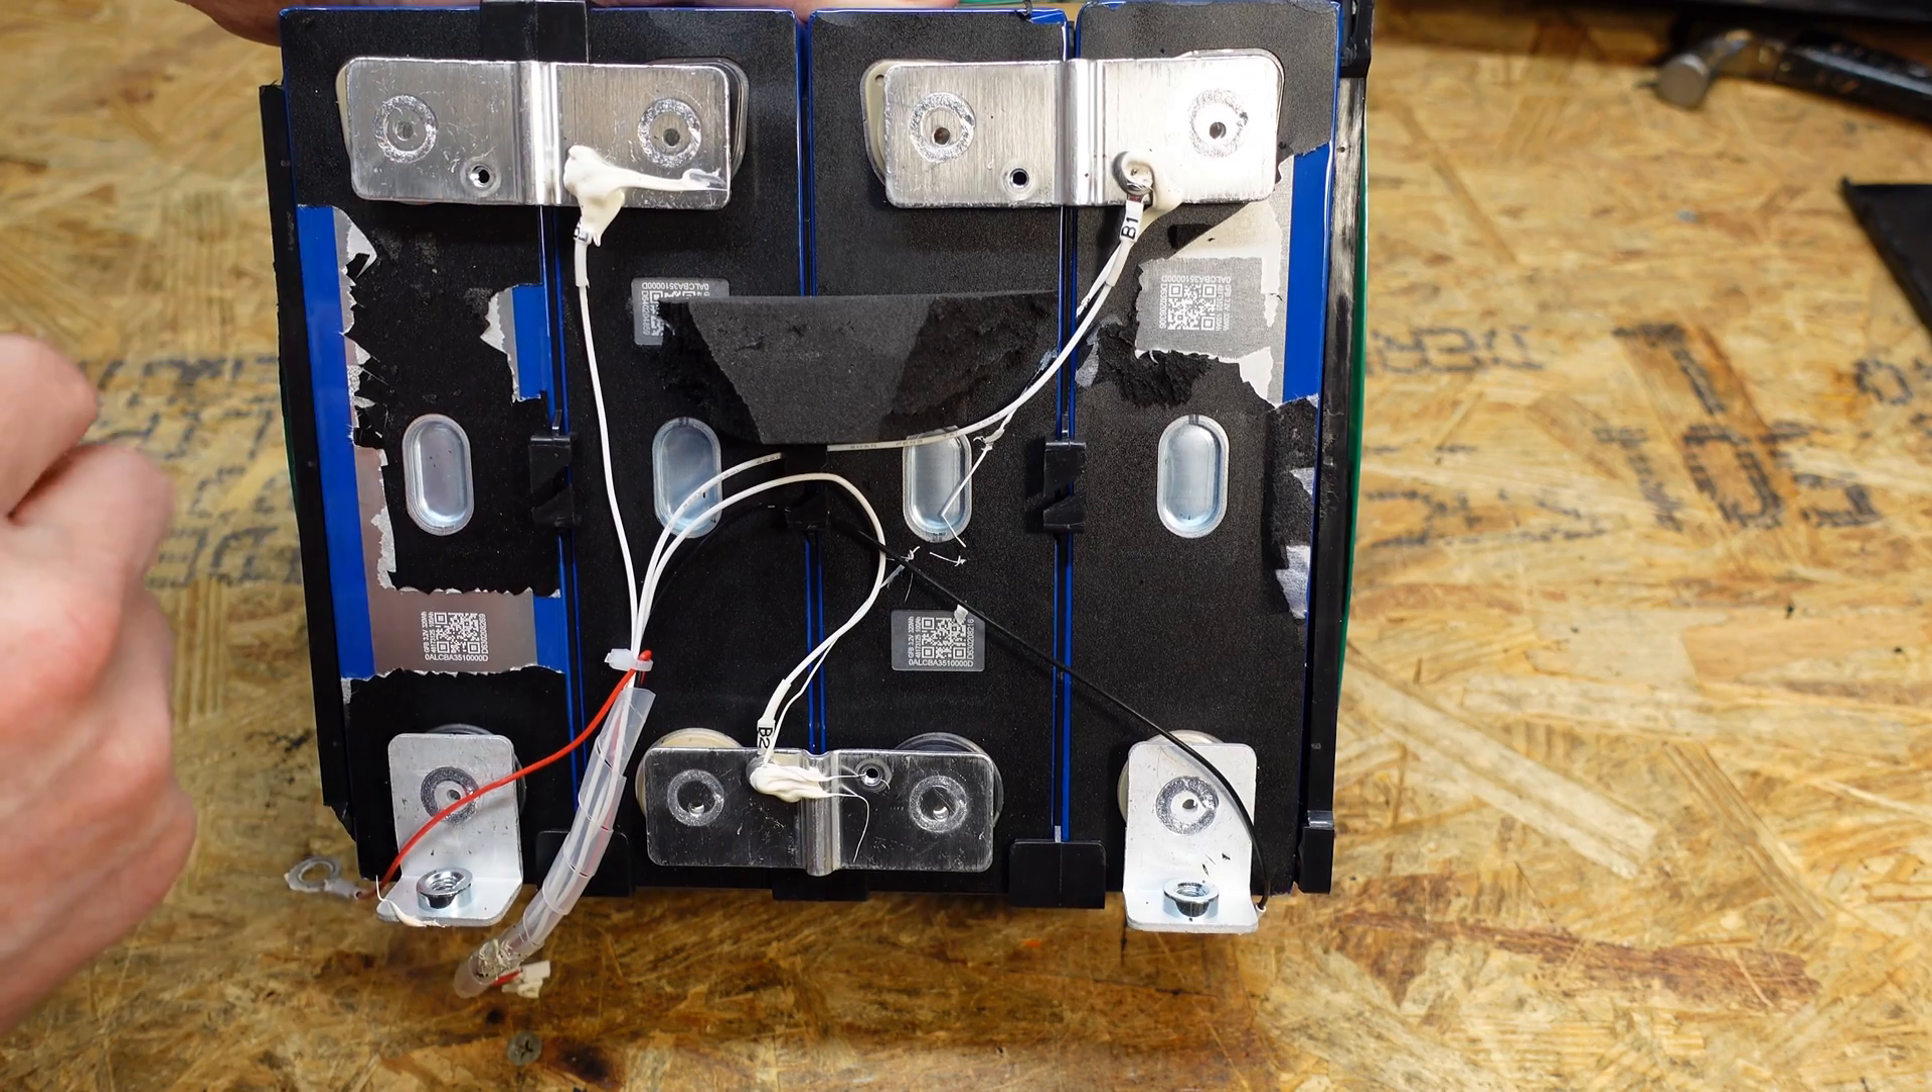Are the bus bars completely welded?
Yes.